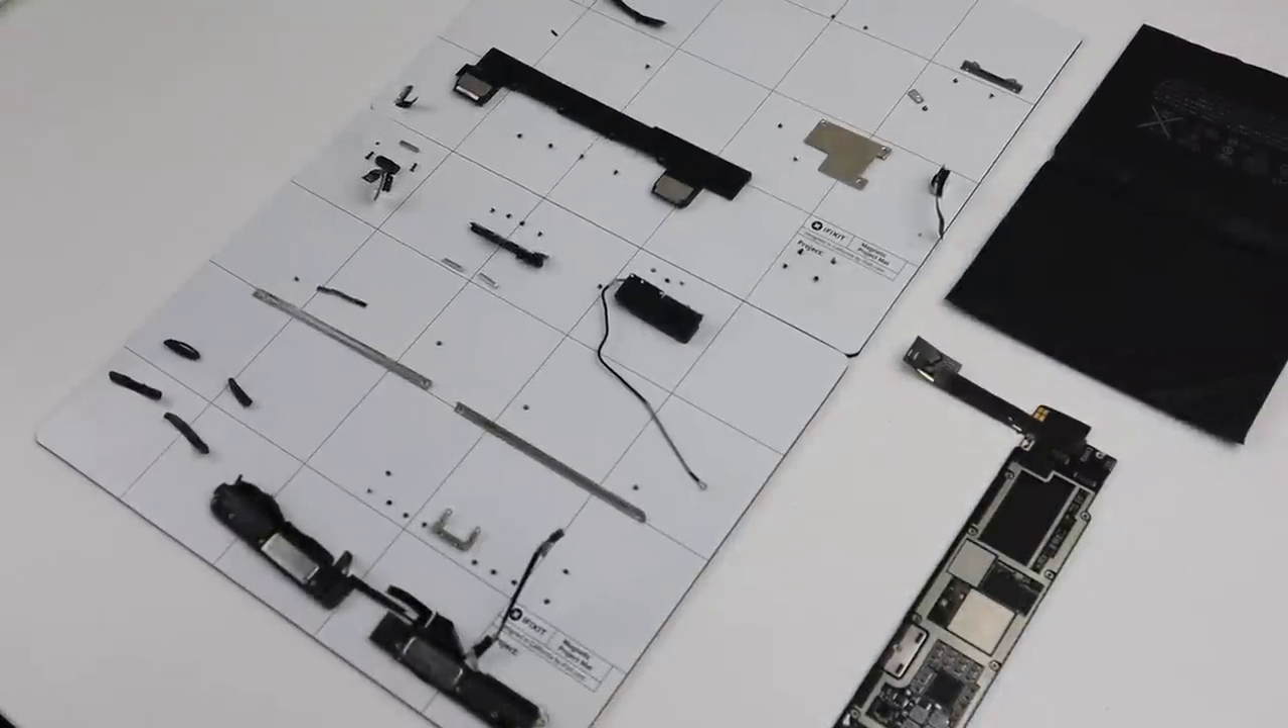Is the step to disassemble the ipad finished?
Yes.